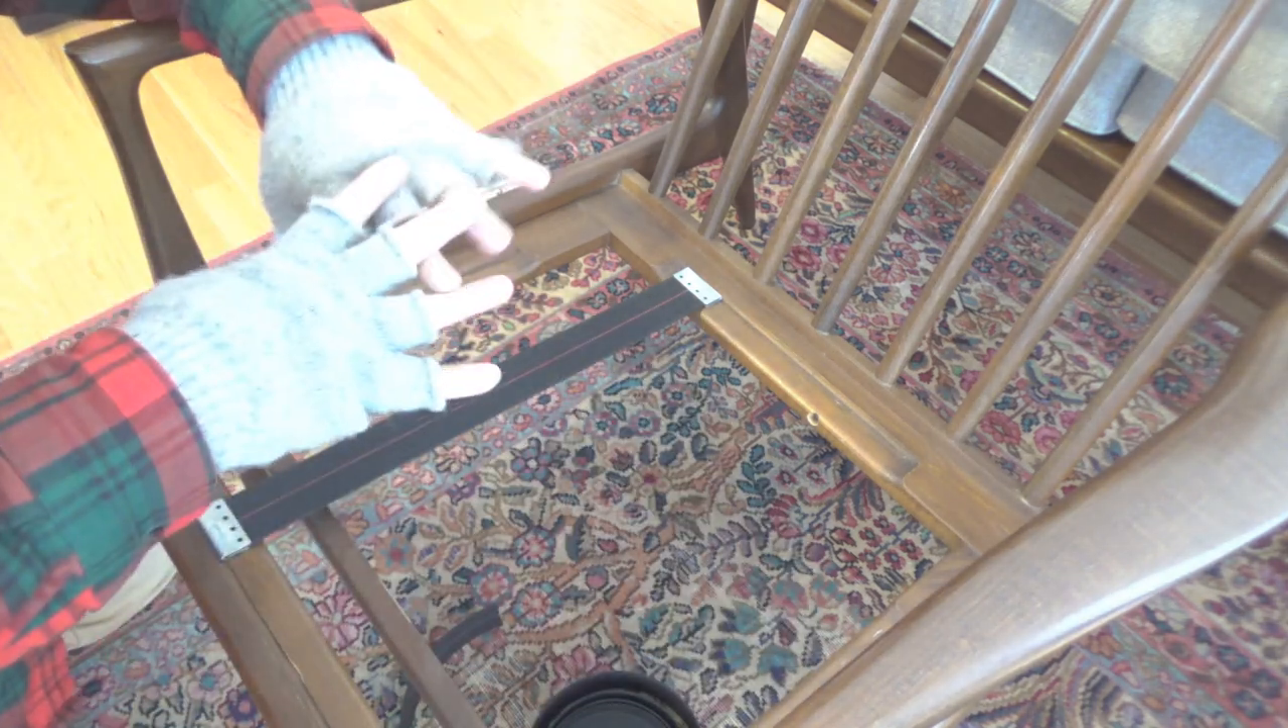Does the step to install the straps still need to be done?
Yes.